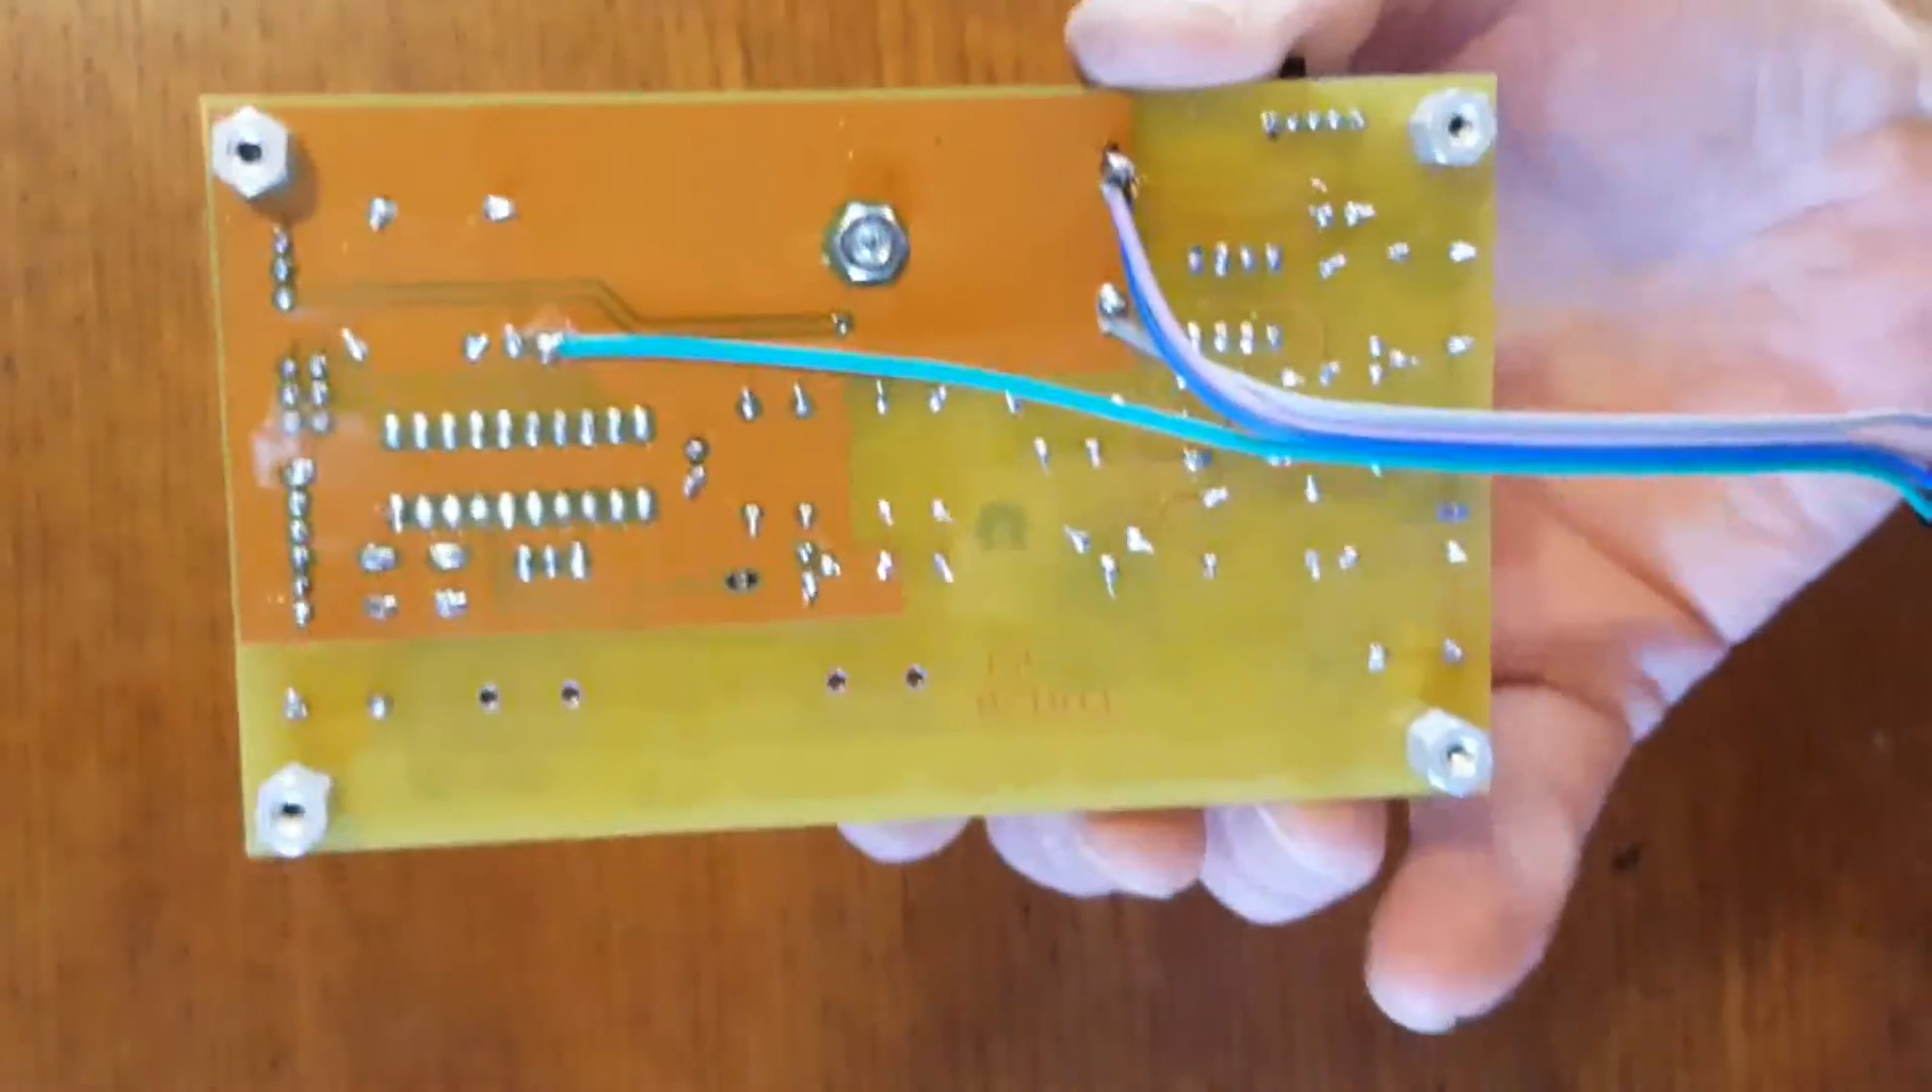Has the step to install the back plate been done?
No.